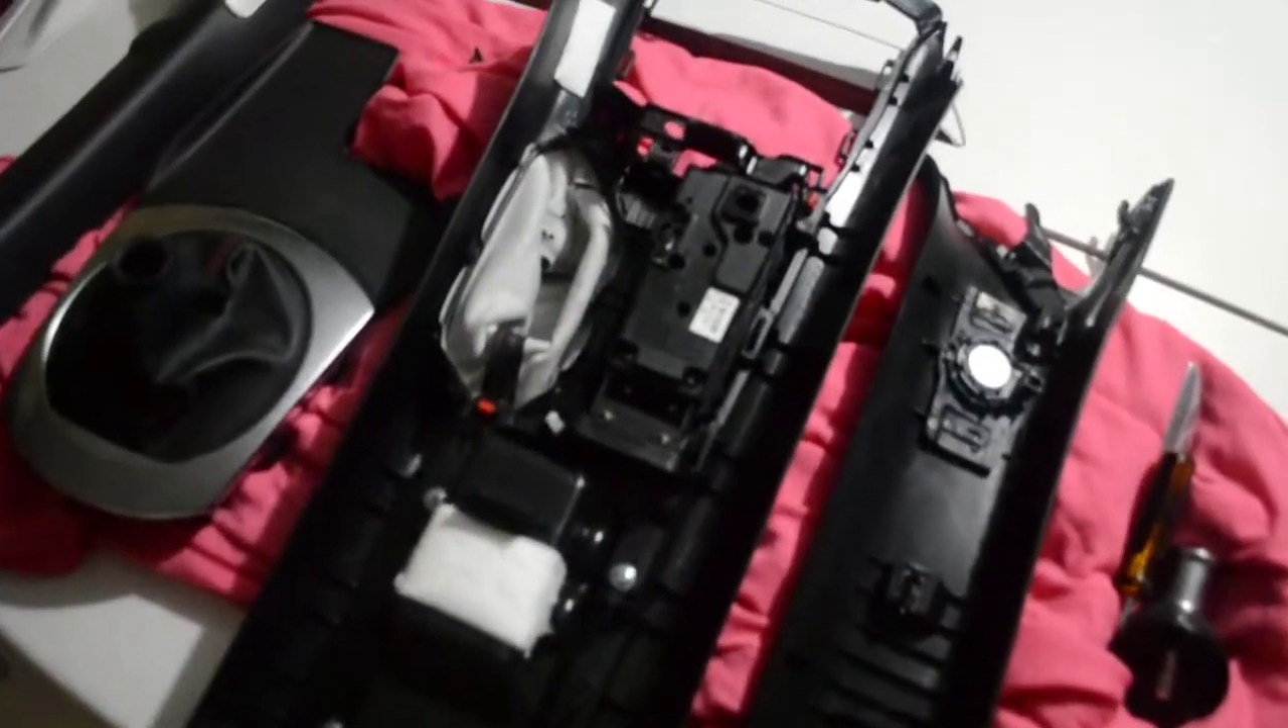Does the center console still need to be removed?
No.